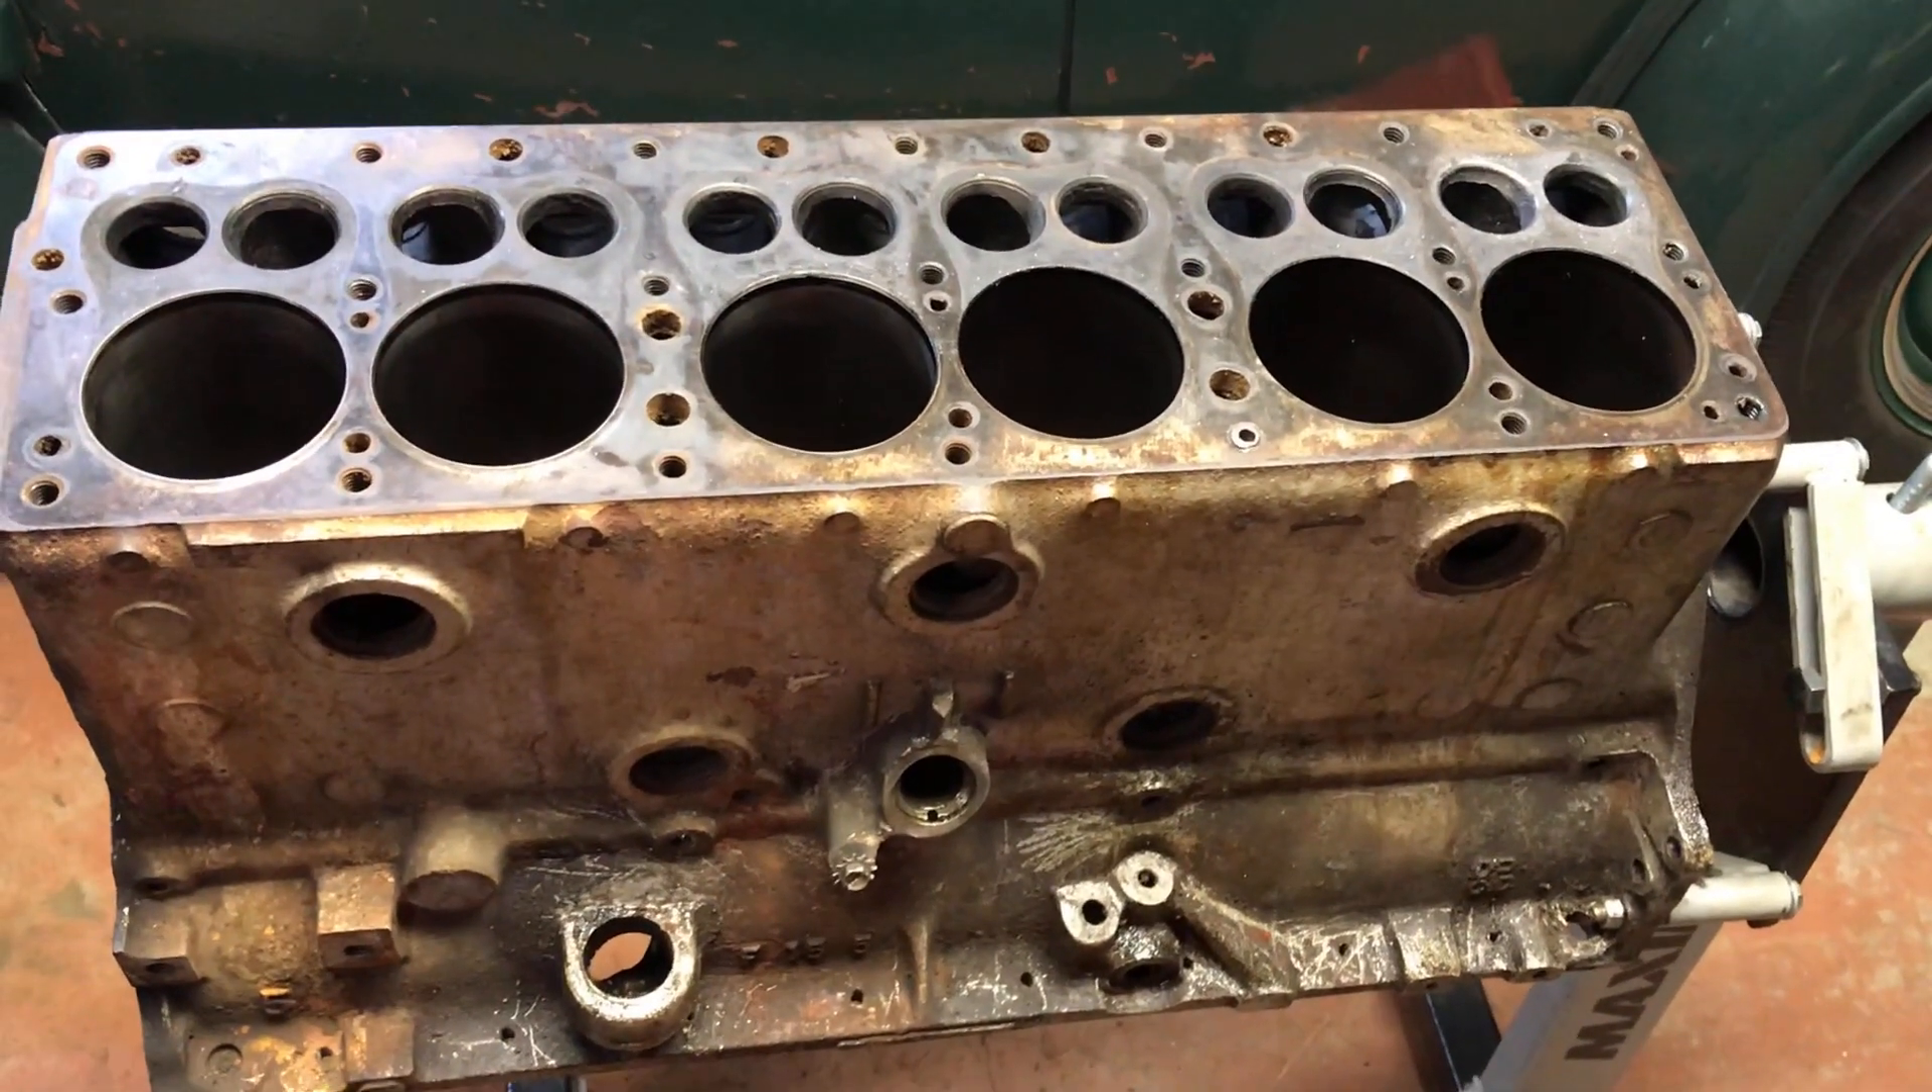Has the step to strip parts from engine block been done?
Yes.